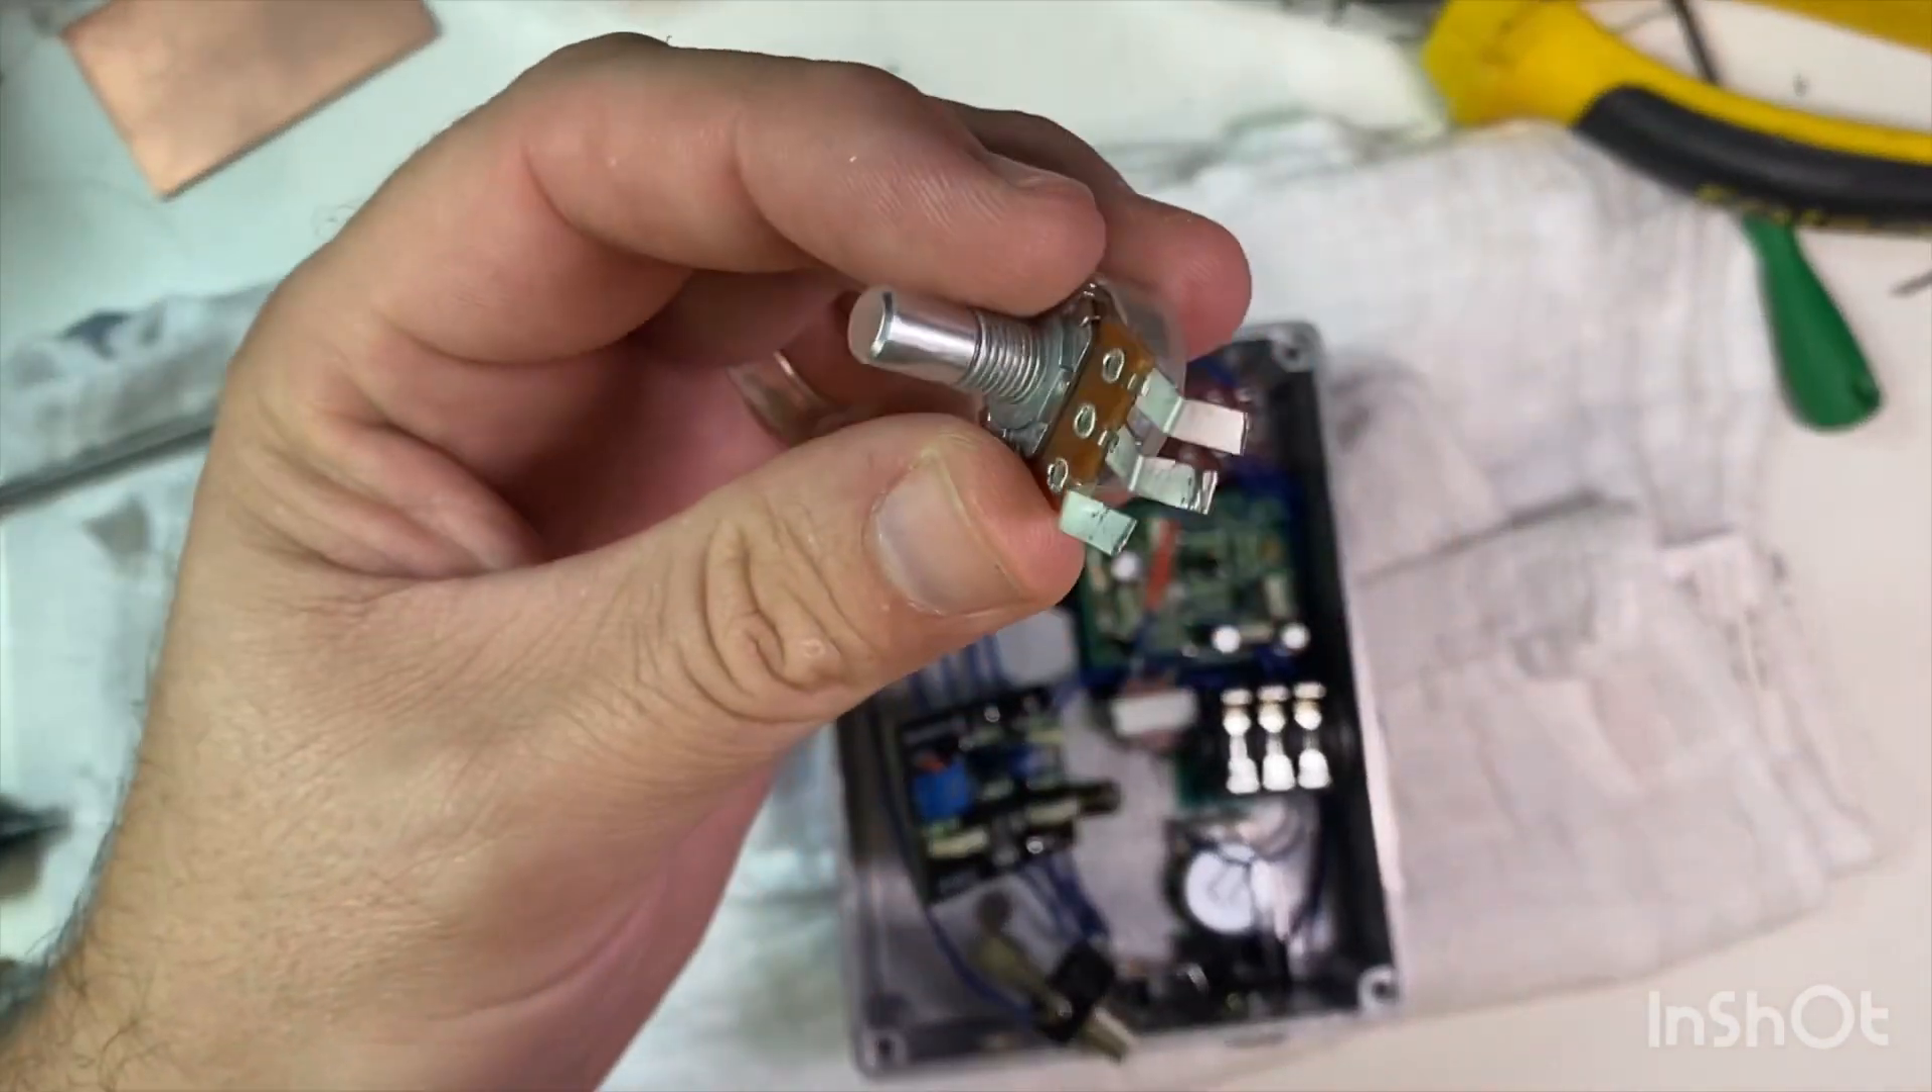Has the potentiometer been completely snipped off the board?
Yes.